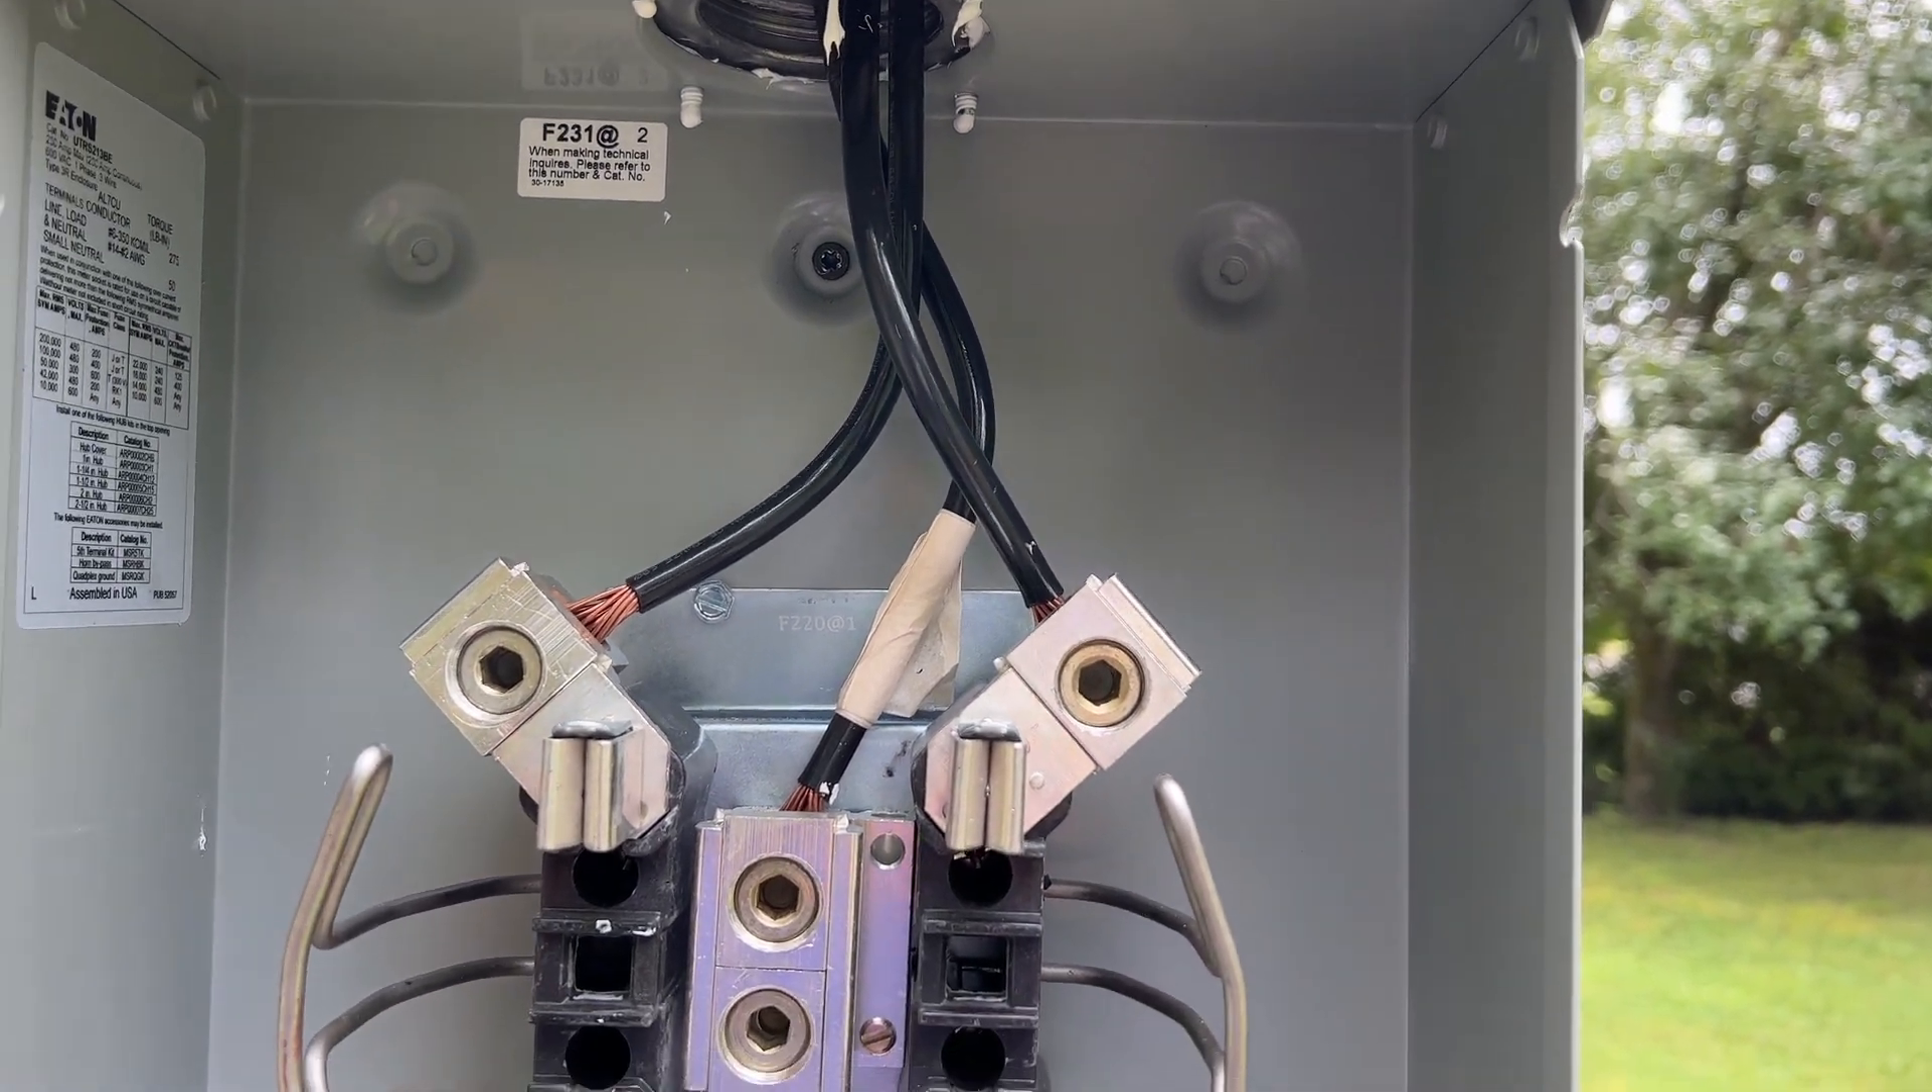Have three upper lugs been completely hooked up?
Yes.